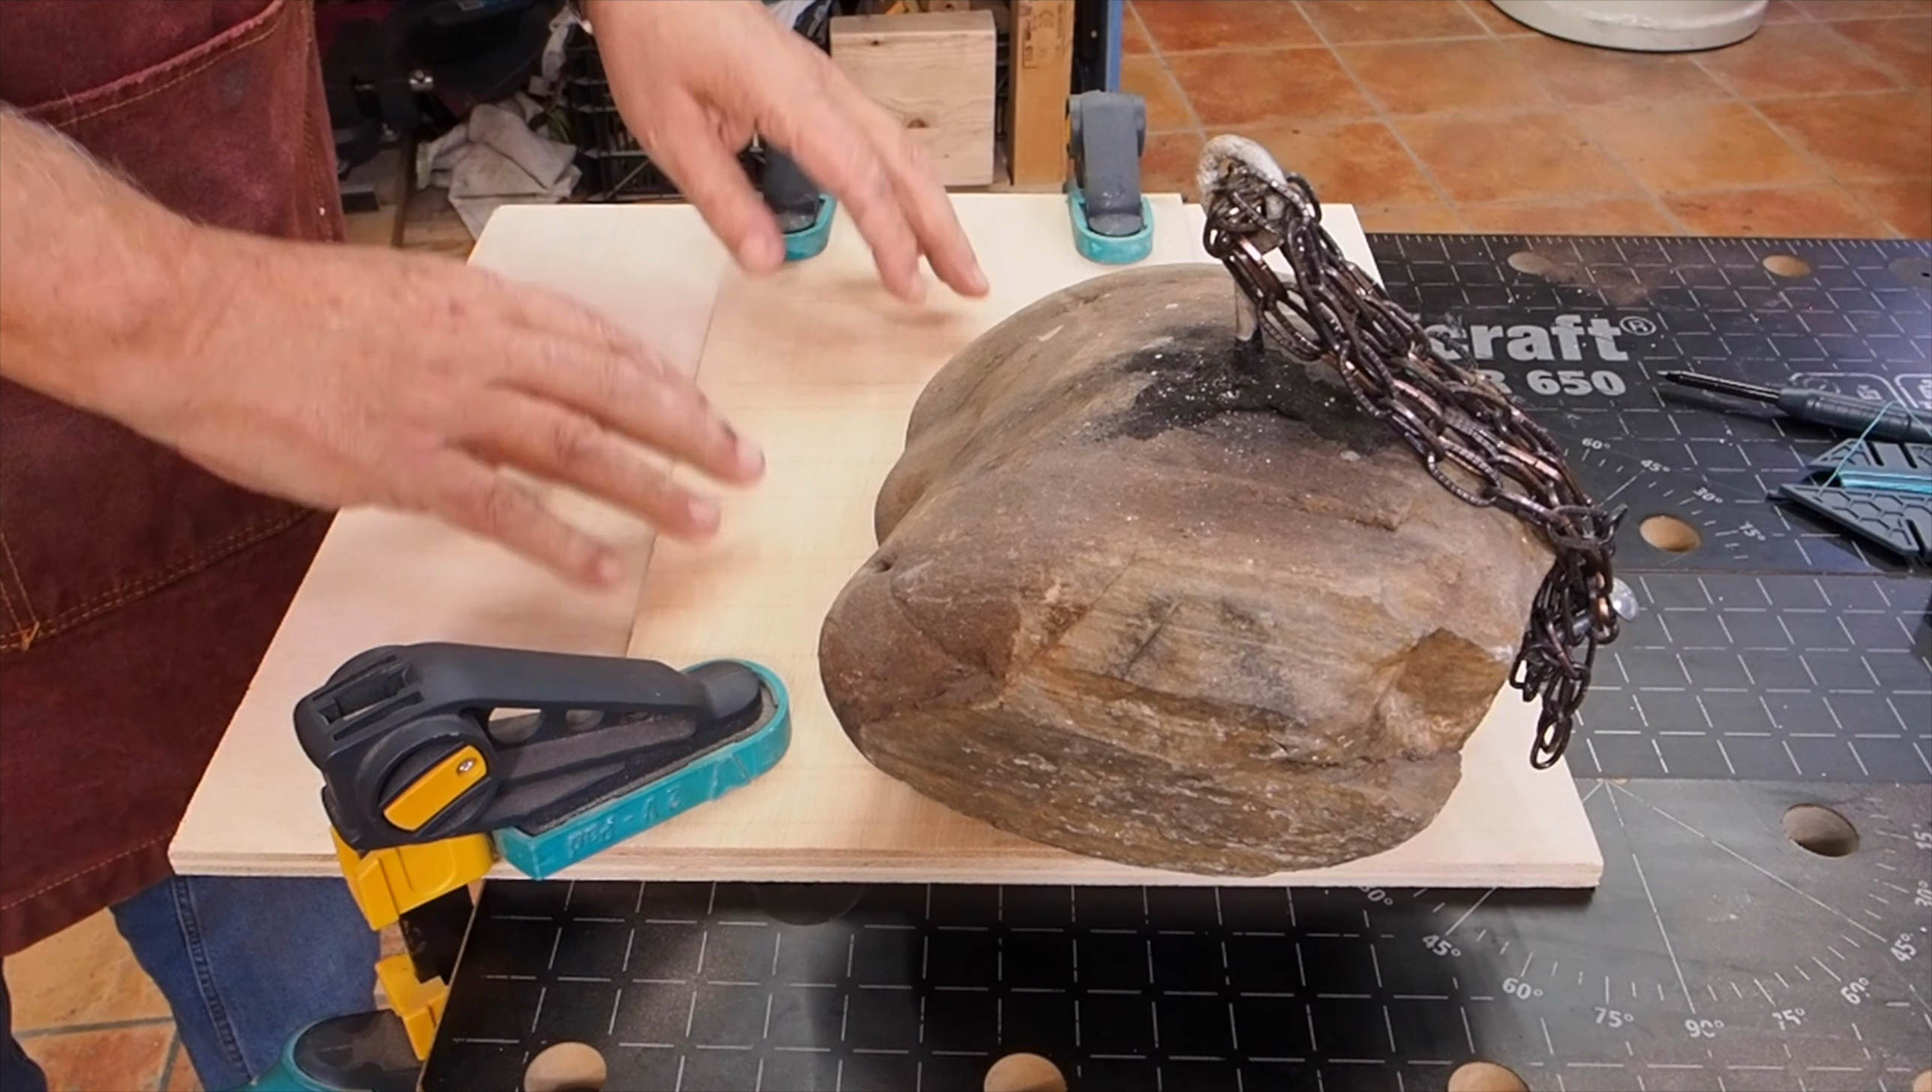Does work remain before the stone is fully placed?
No.